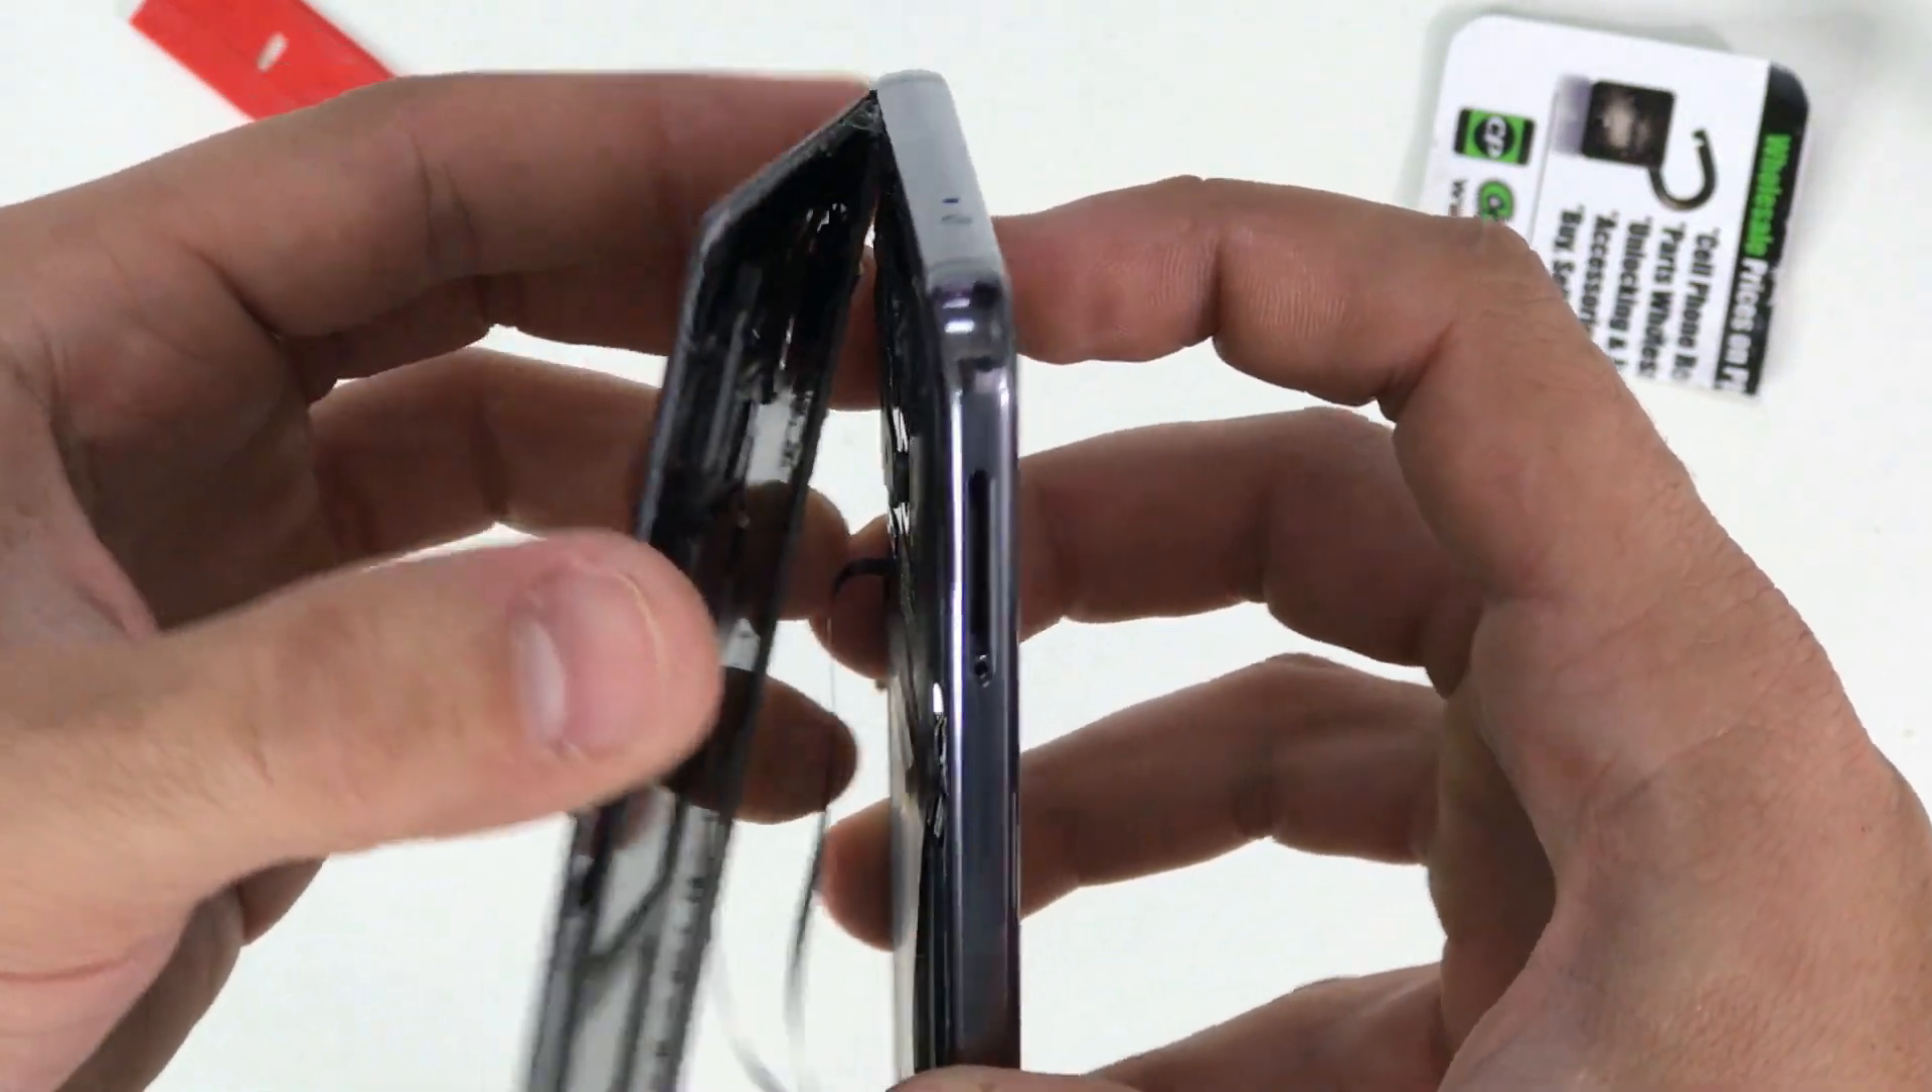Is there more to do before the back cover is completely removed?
Yes.